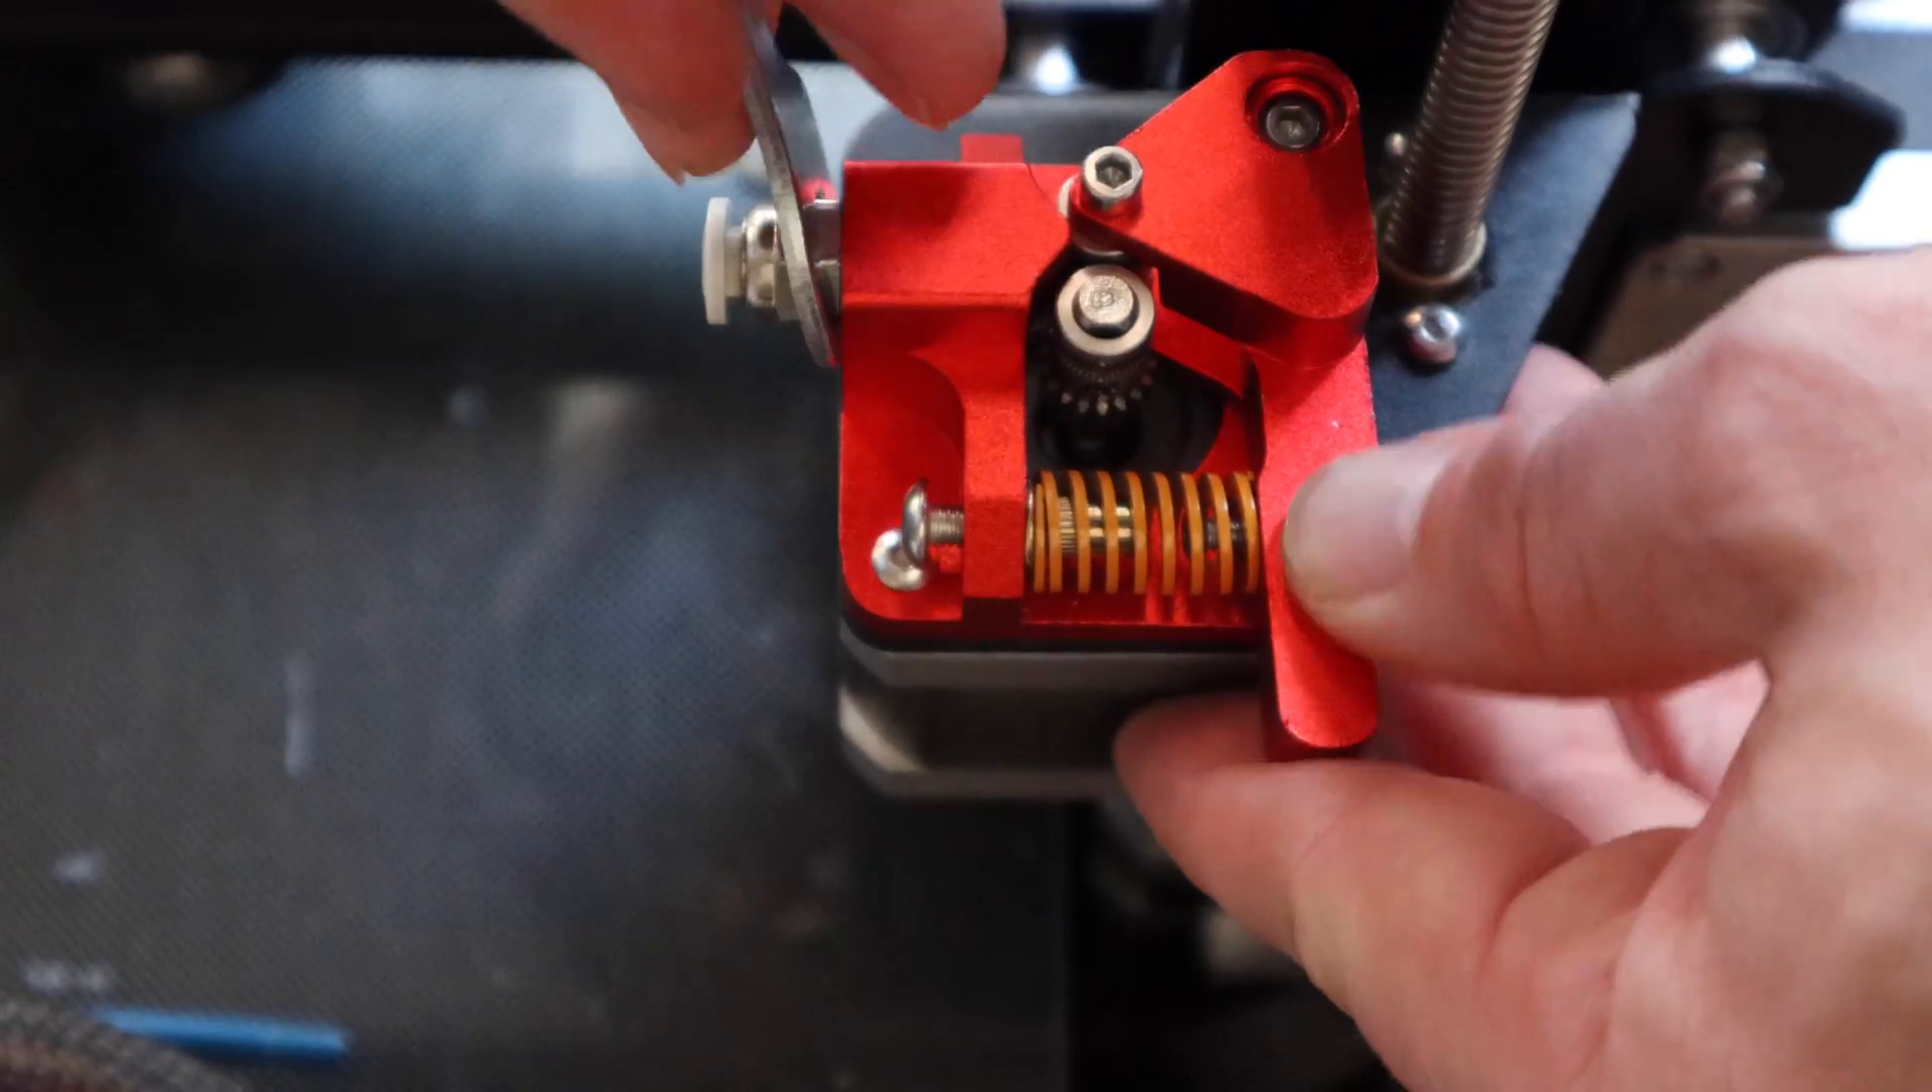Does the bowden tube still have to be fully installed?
Yes.